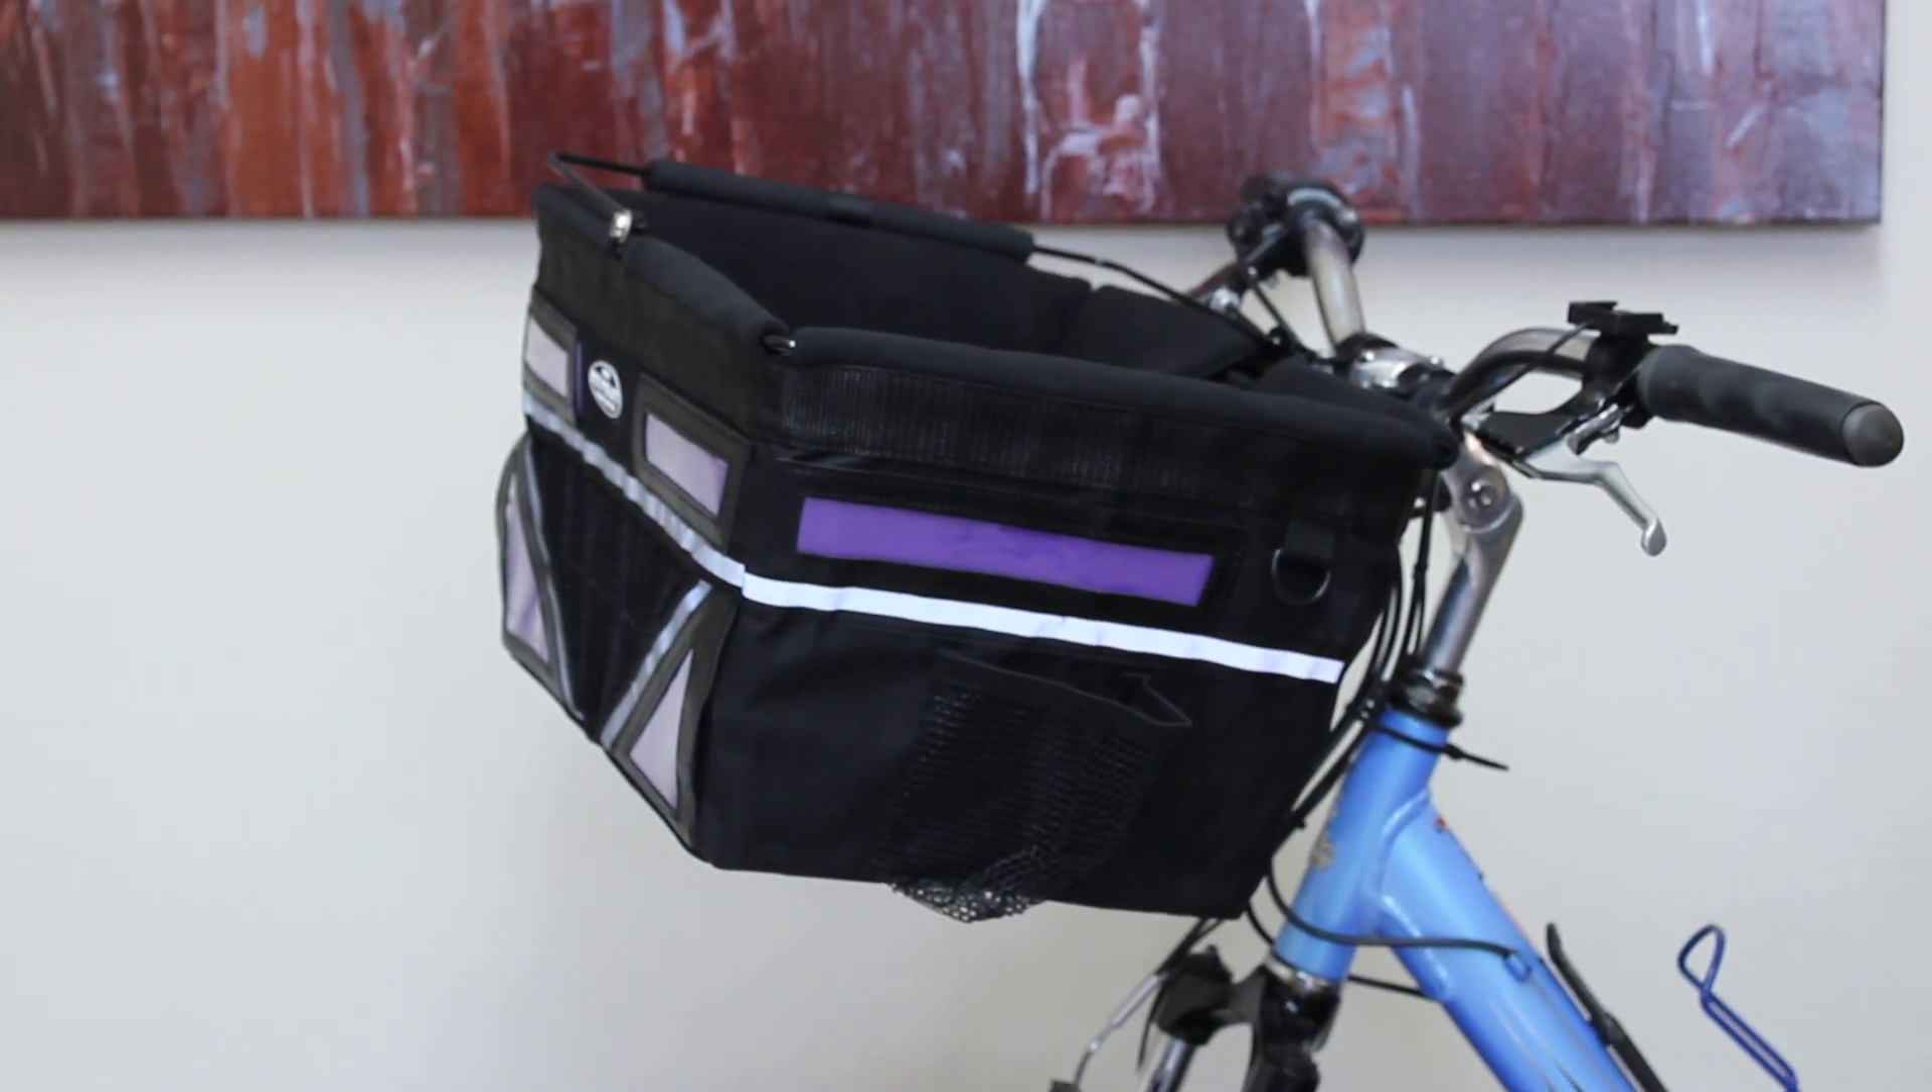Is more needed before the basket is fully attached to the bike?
No.